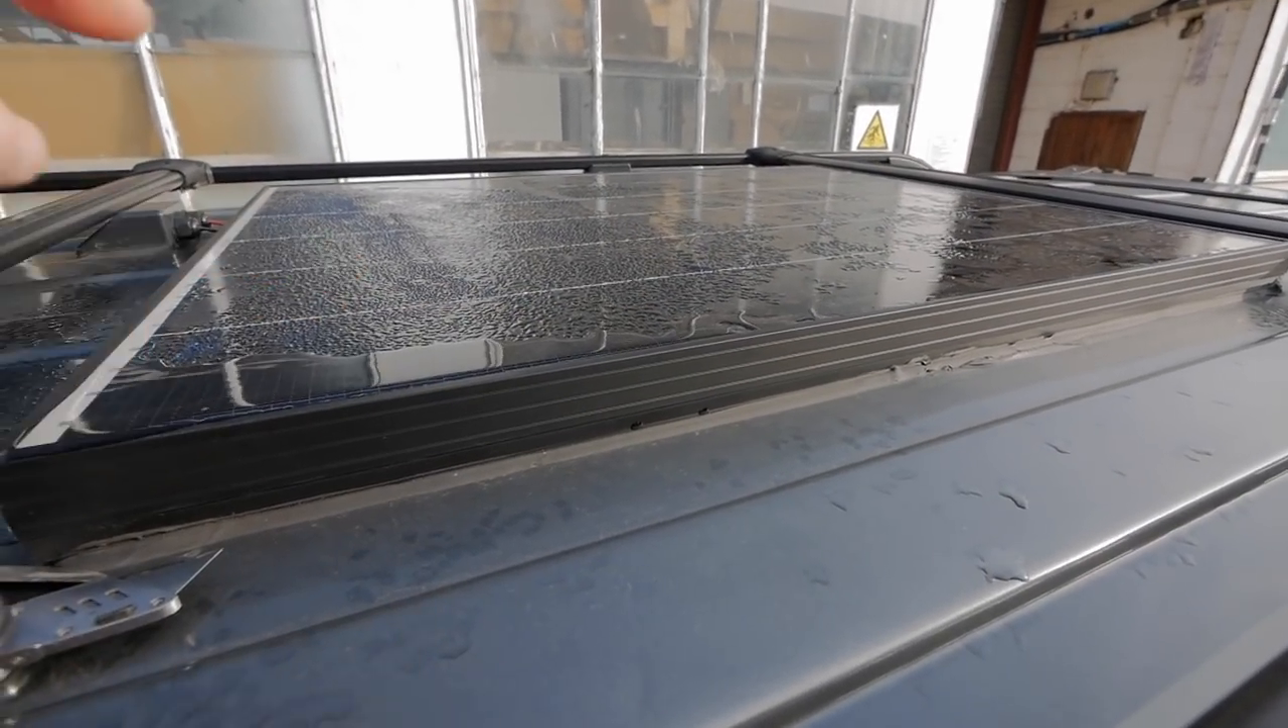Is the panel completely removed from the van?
No.